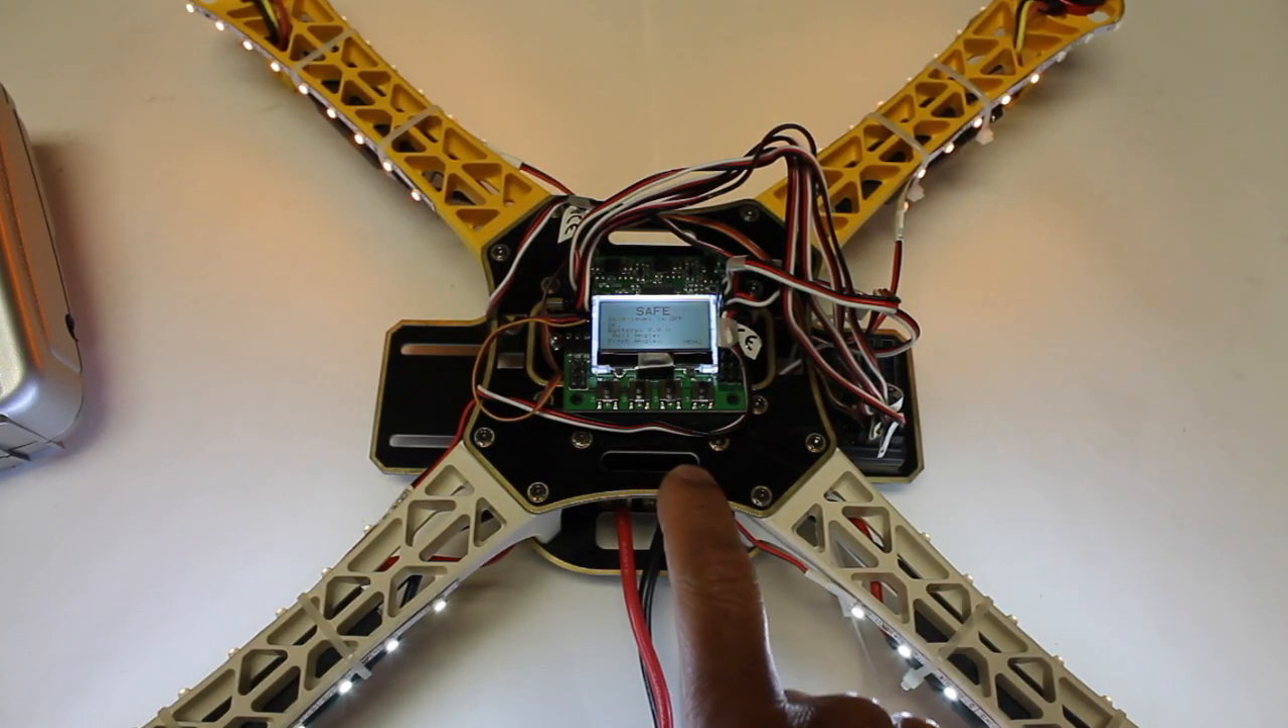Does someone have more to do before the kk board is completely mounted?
No.